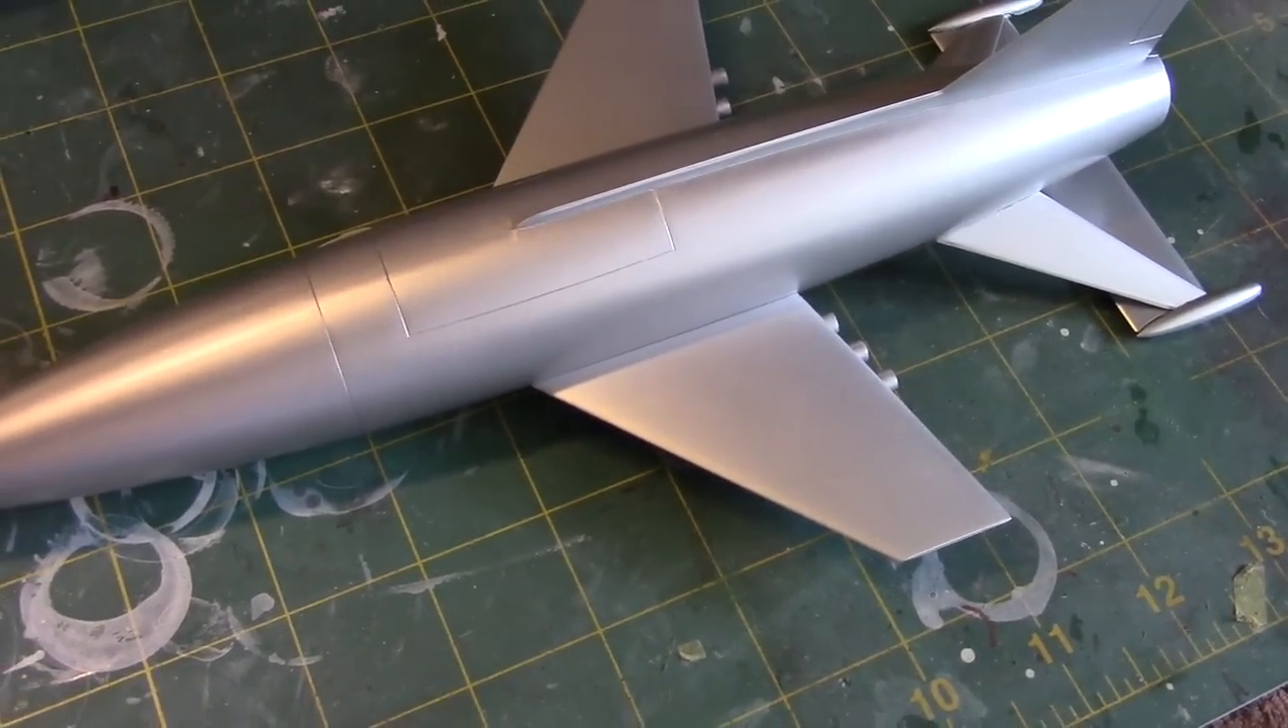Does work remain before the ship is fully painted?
No.